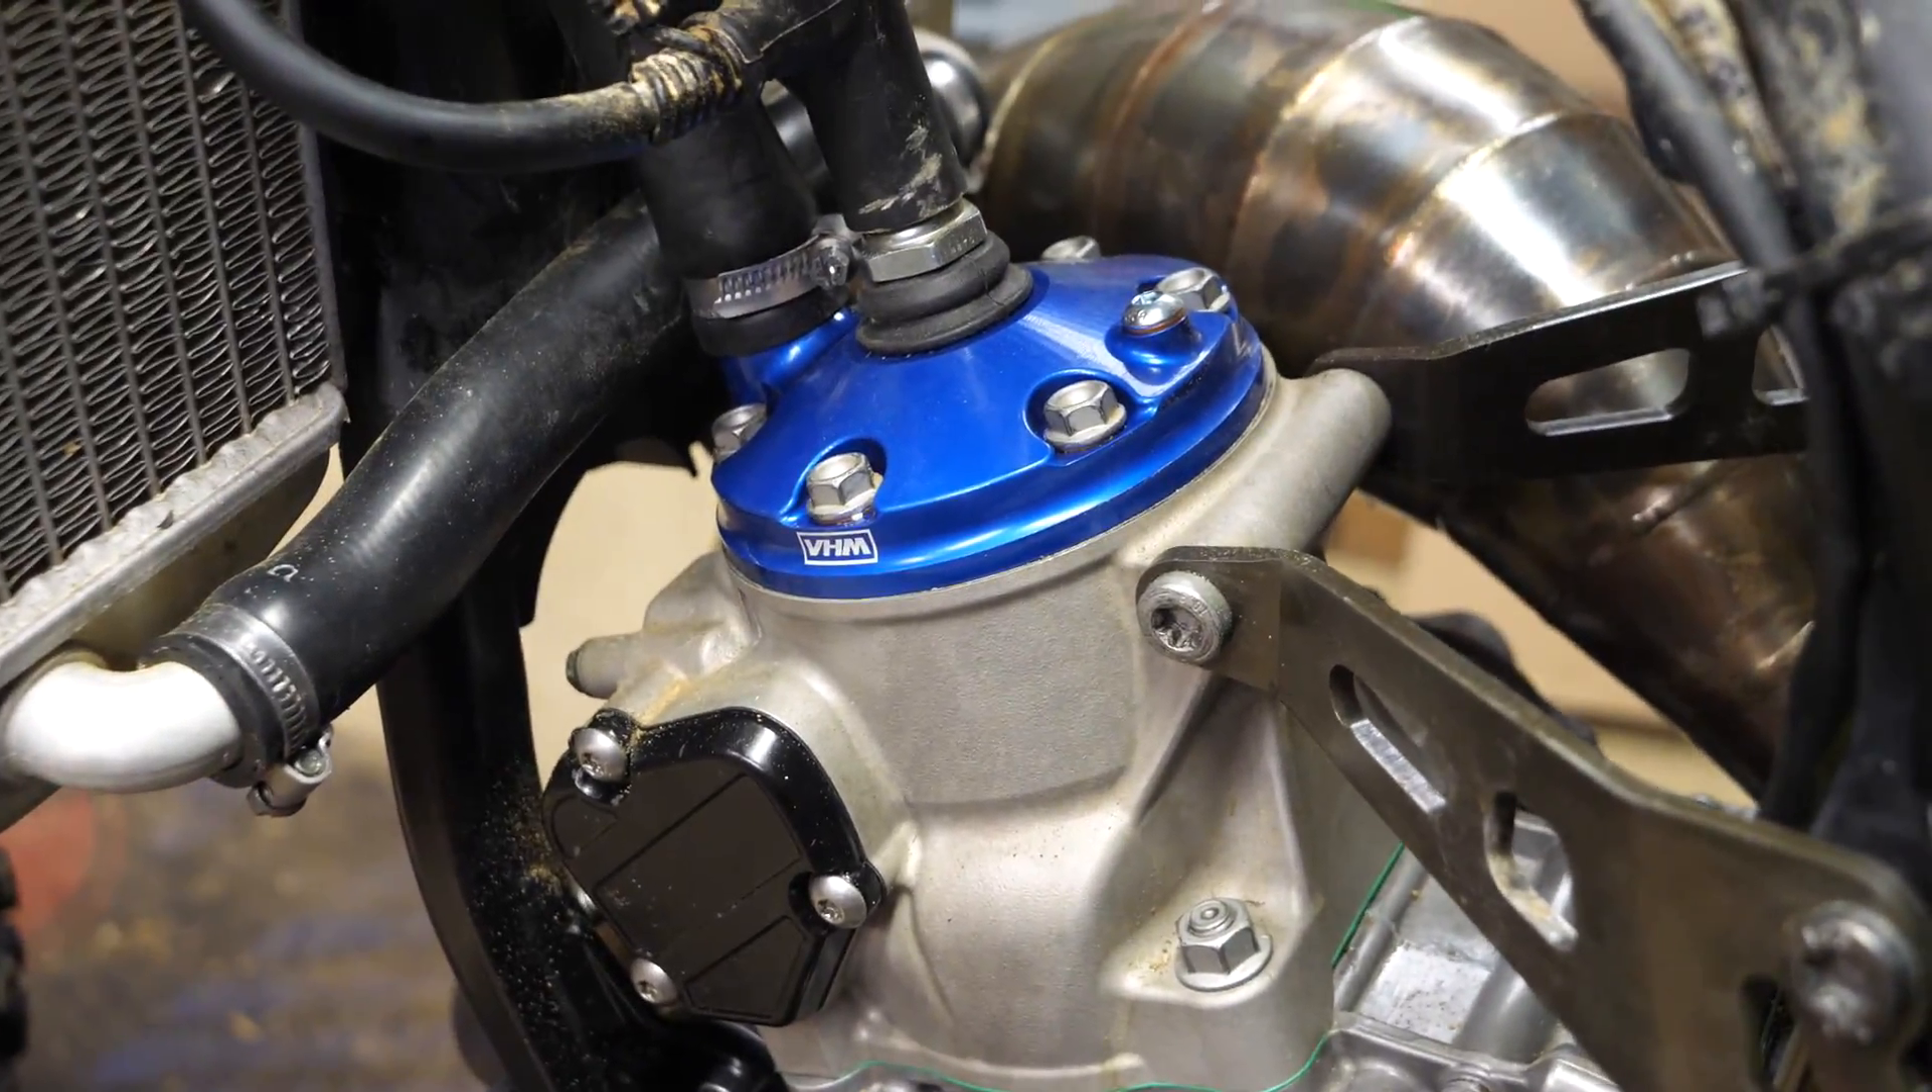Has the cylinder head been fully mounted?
Yes.